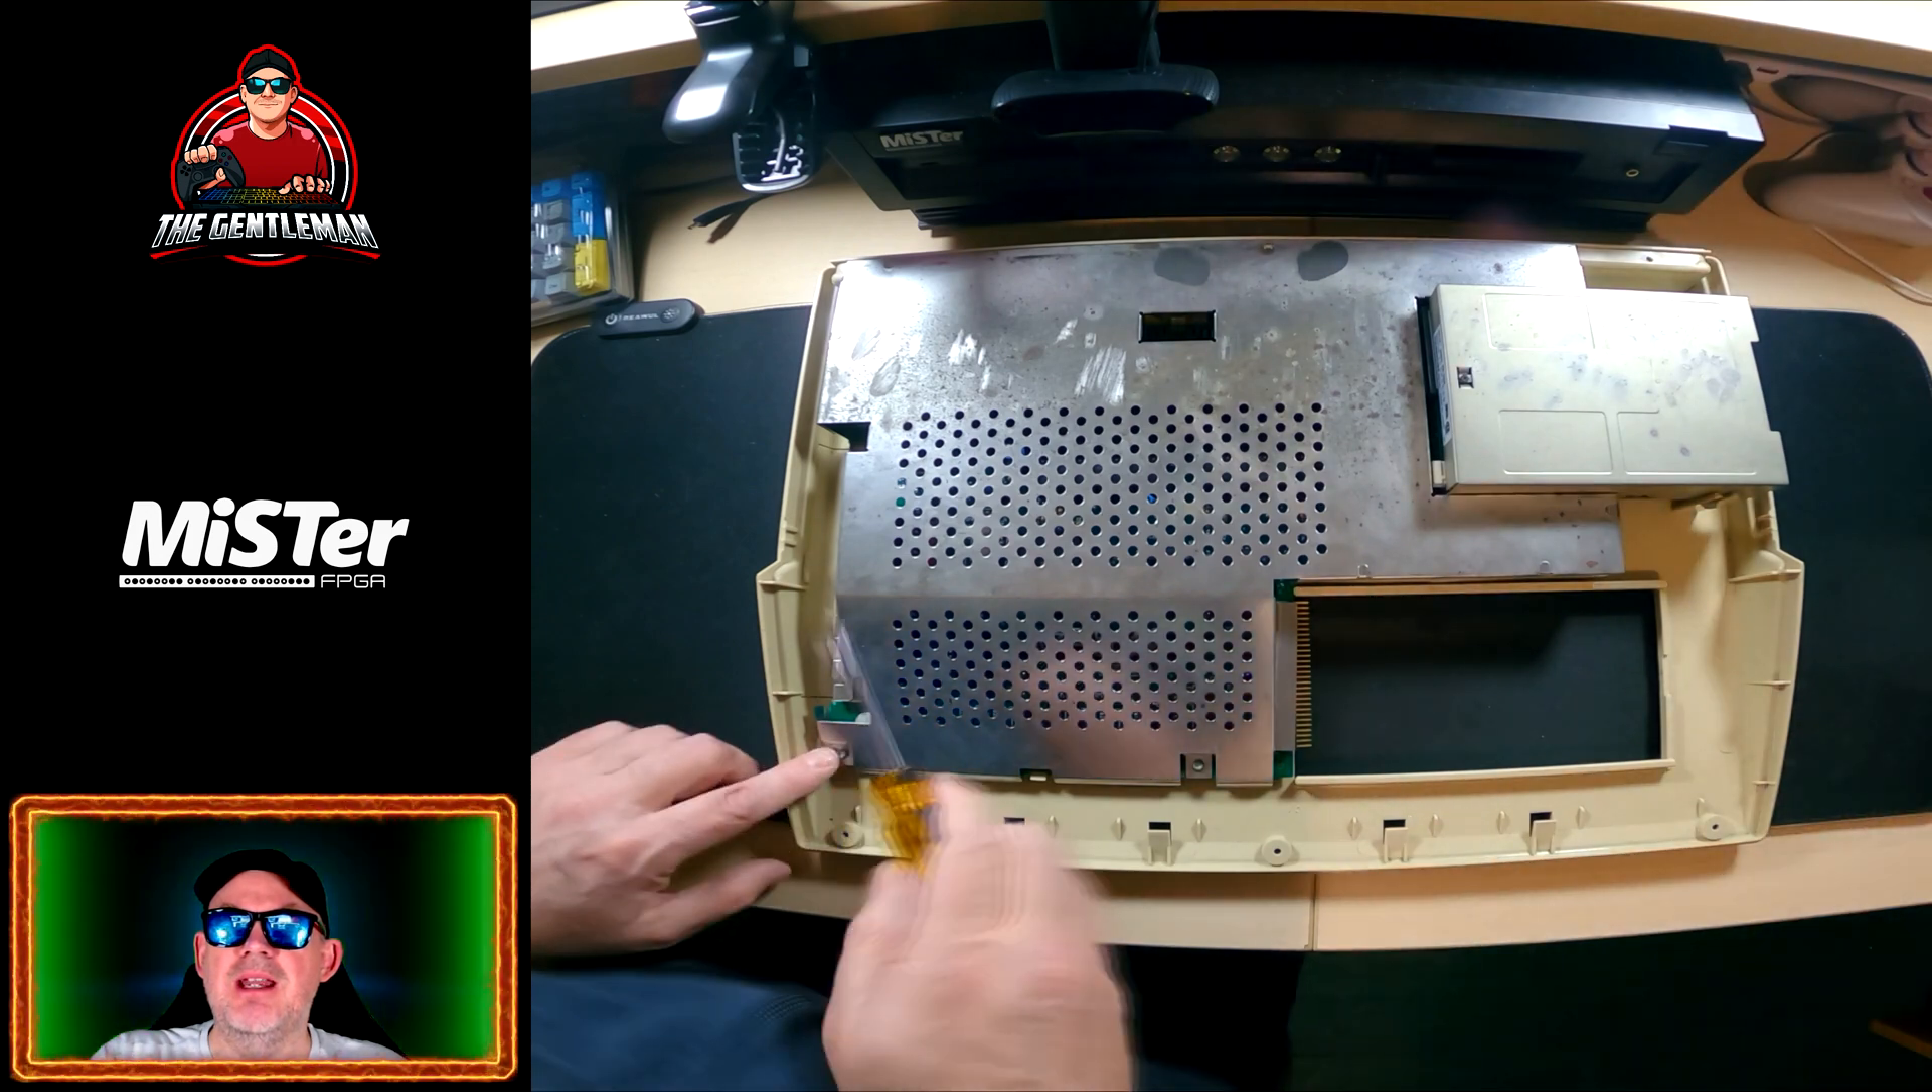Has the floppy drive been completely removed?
No.